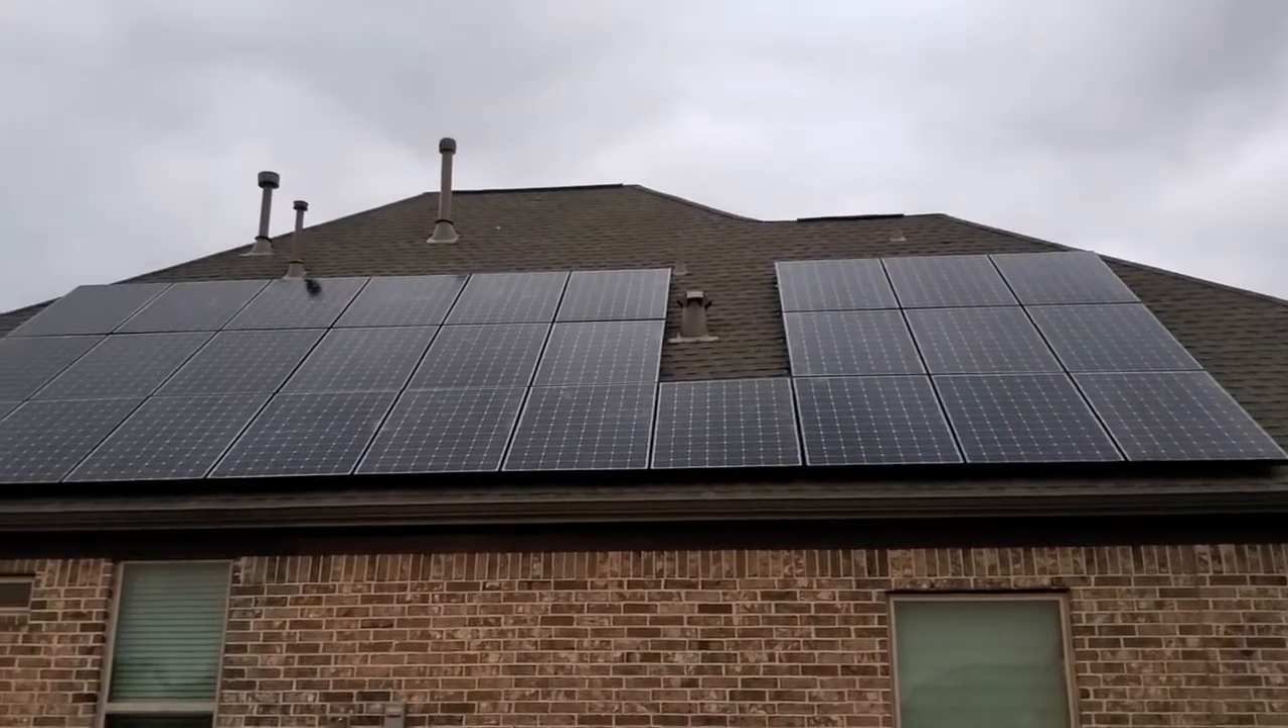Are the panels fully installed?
Yes.